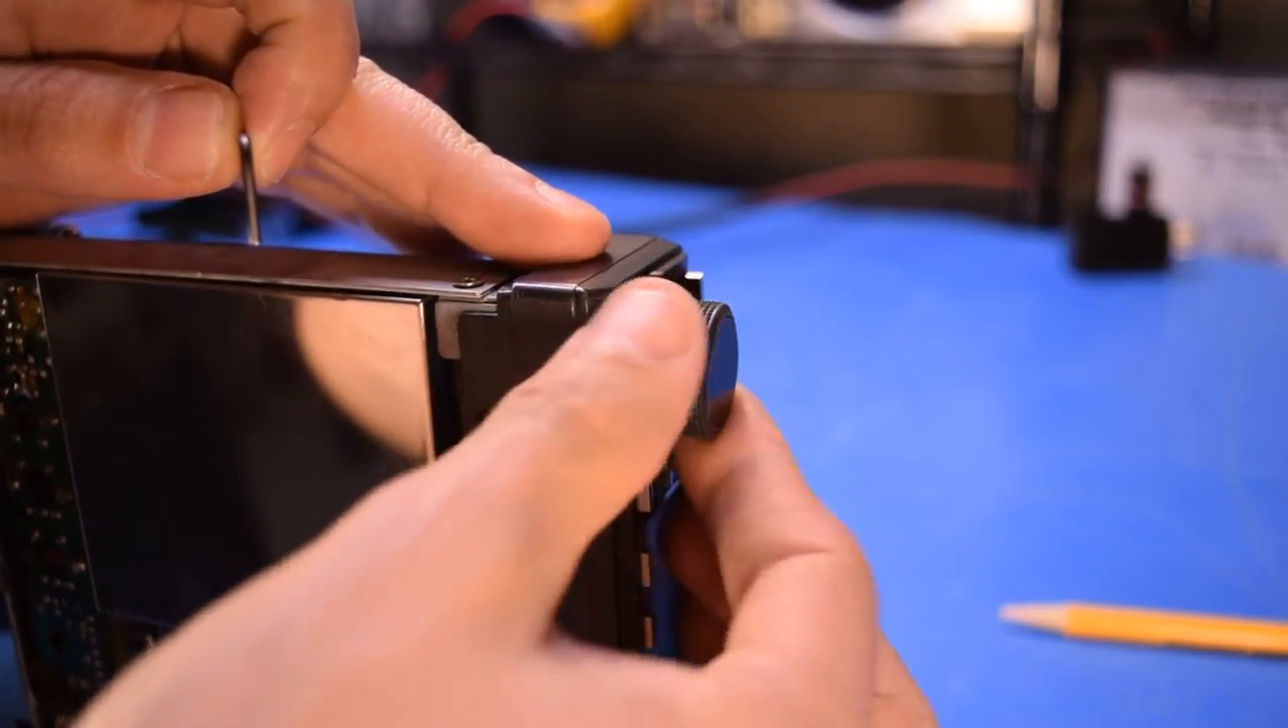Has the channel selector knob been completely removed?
No.